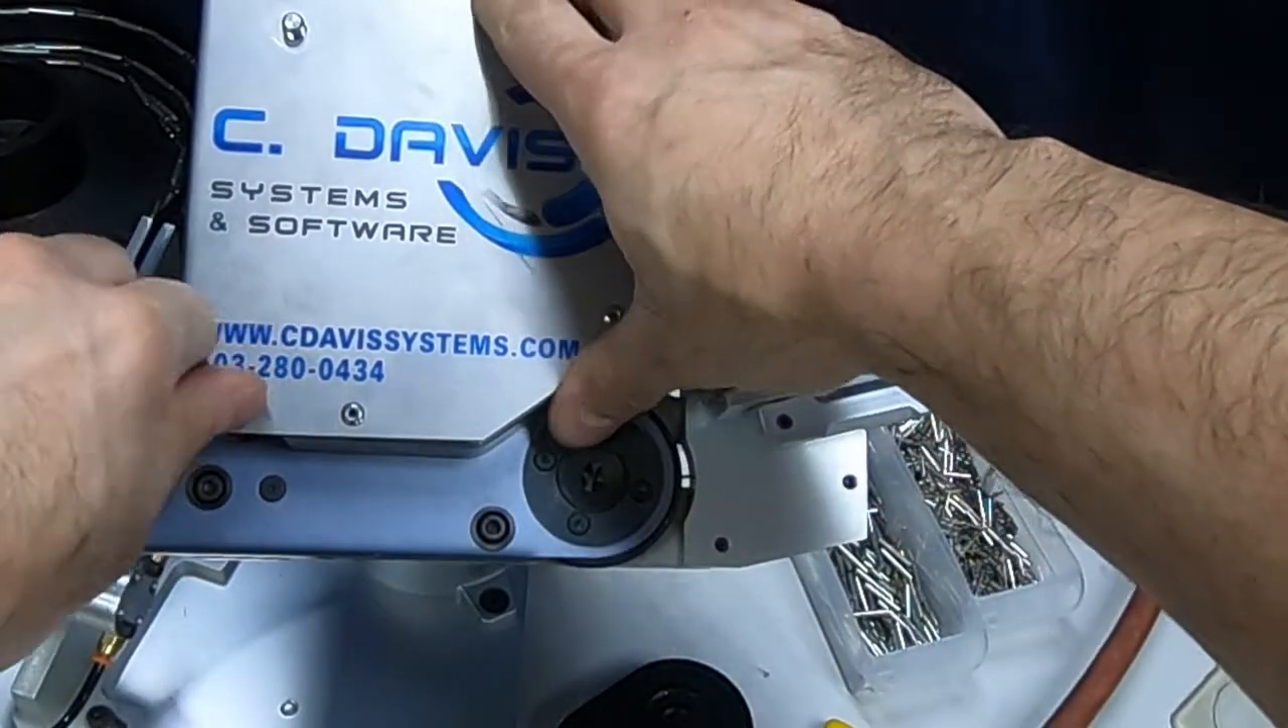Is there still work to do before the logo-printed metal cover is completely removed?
Yes.